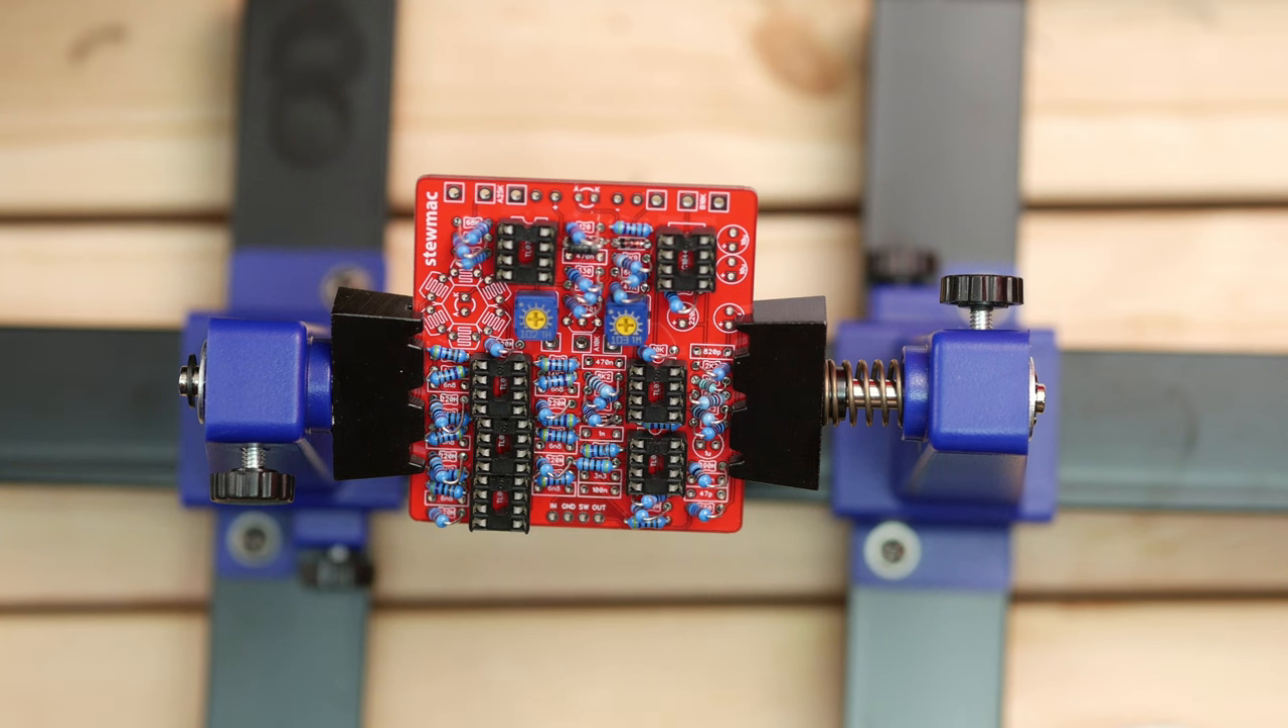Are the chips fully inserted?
No.